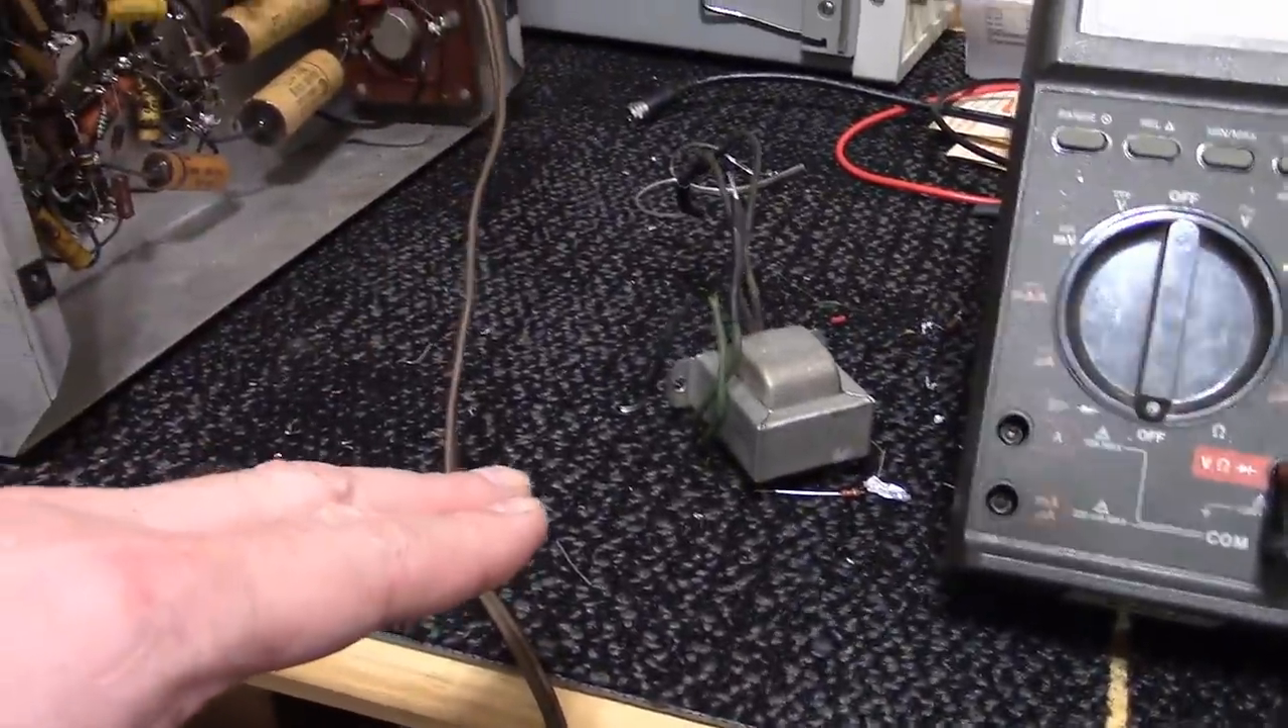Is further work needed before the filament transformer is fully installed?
Yes.